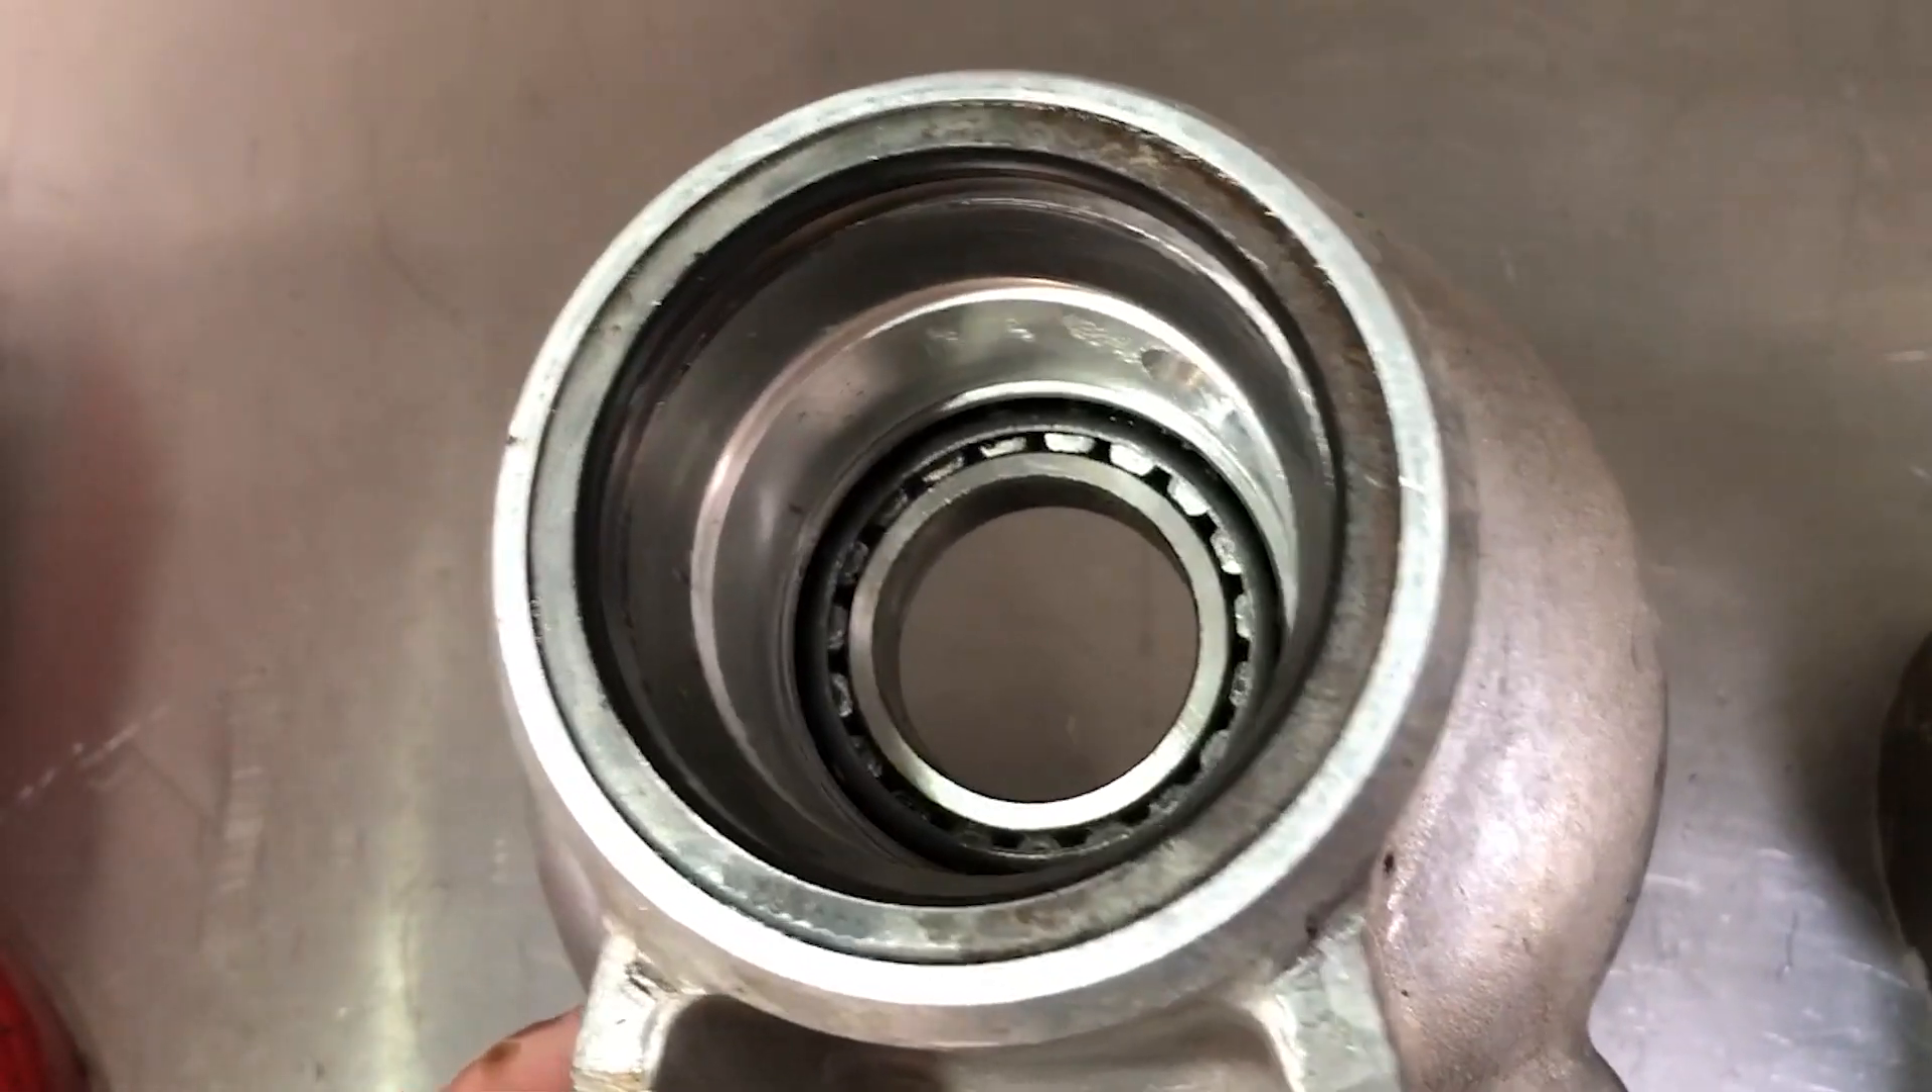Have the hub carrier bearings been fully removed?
No.